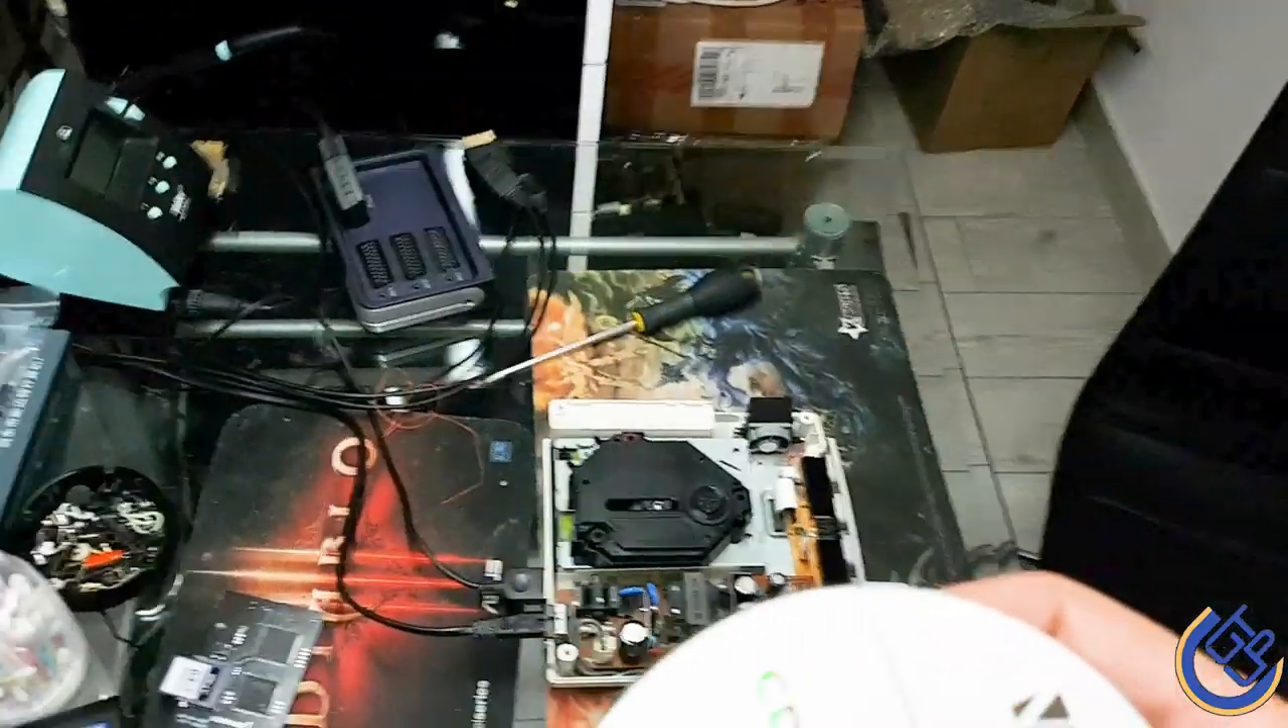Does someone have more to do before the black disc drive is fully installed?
No.